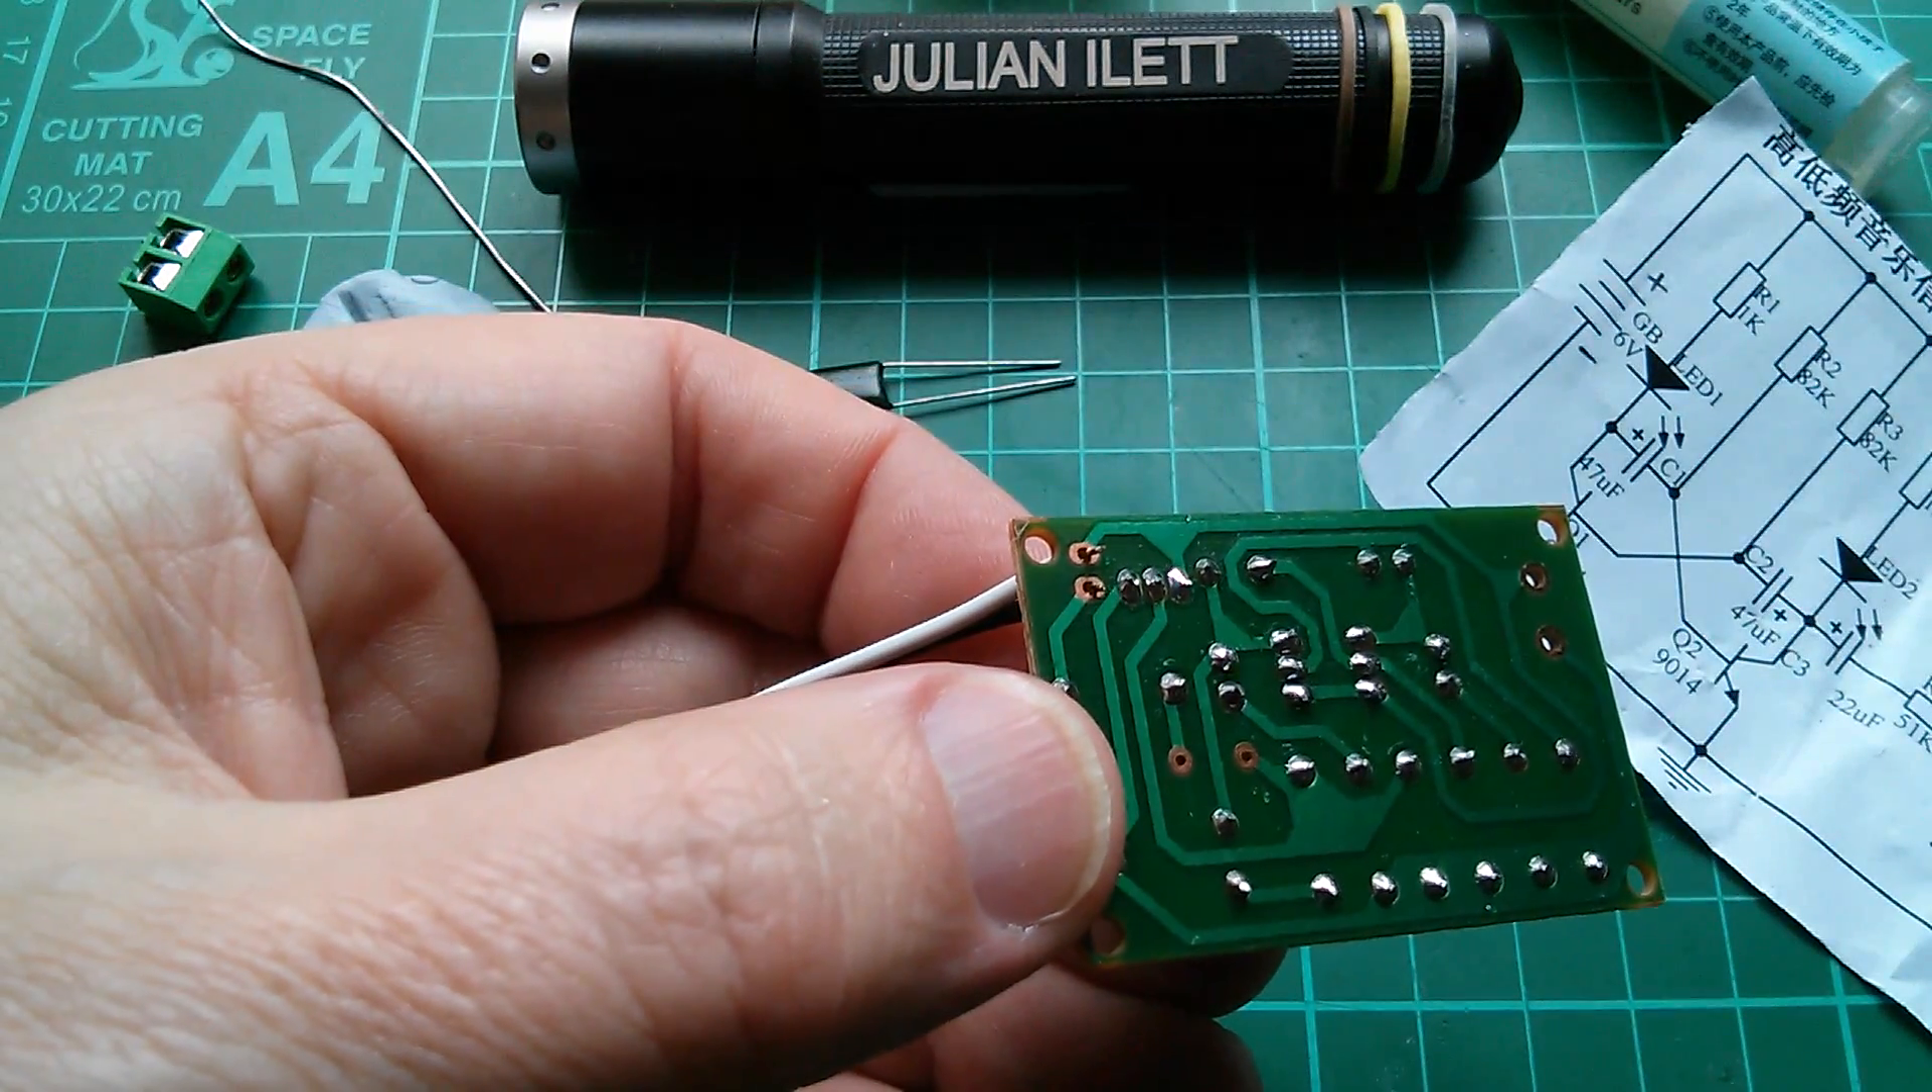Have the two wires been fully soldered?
No.